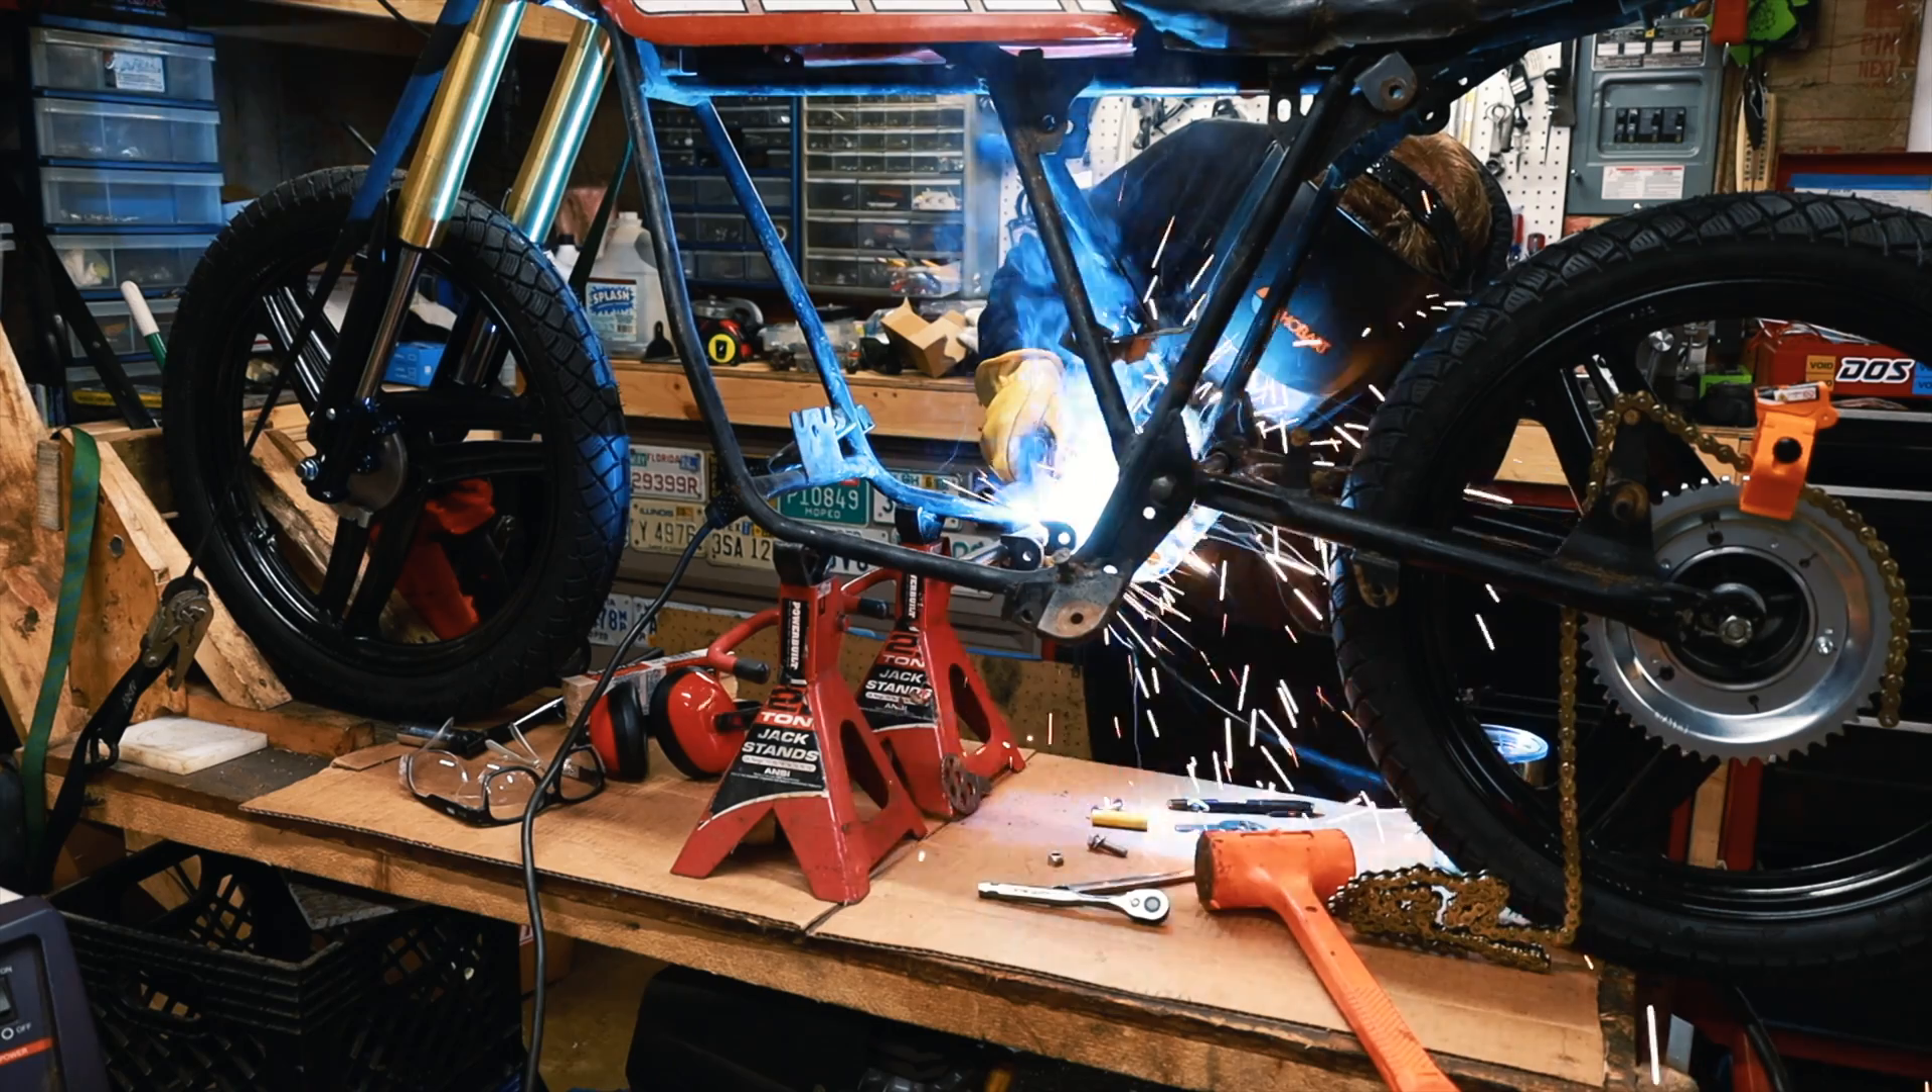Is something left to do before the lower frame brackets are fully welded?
Yes.